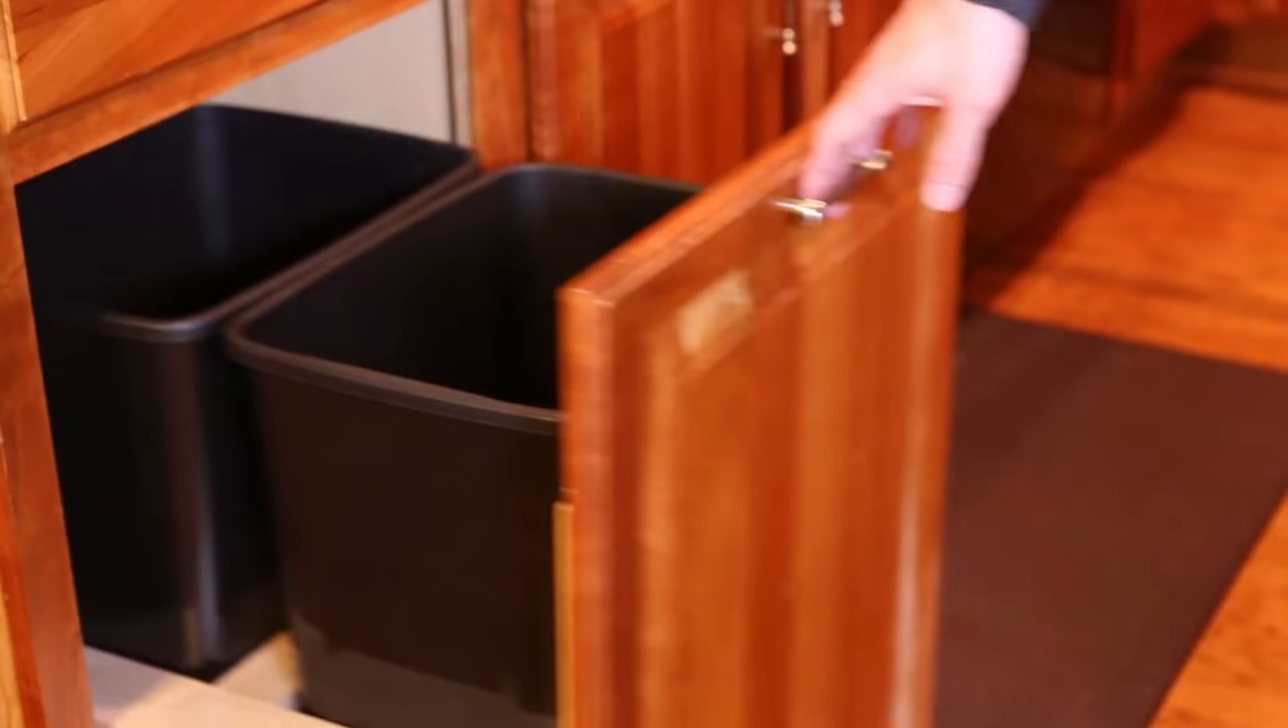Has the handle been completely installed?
Yes.